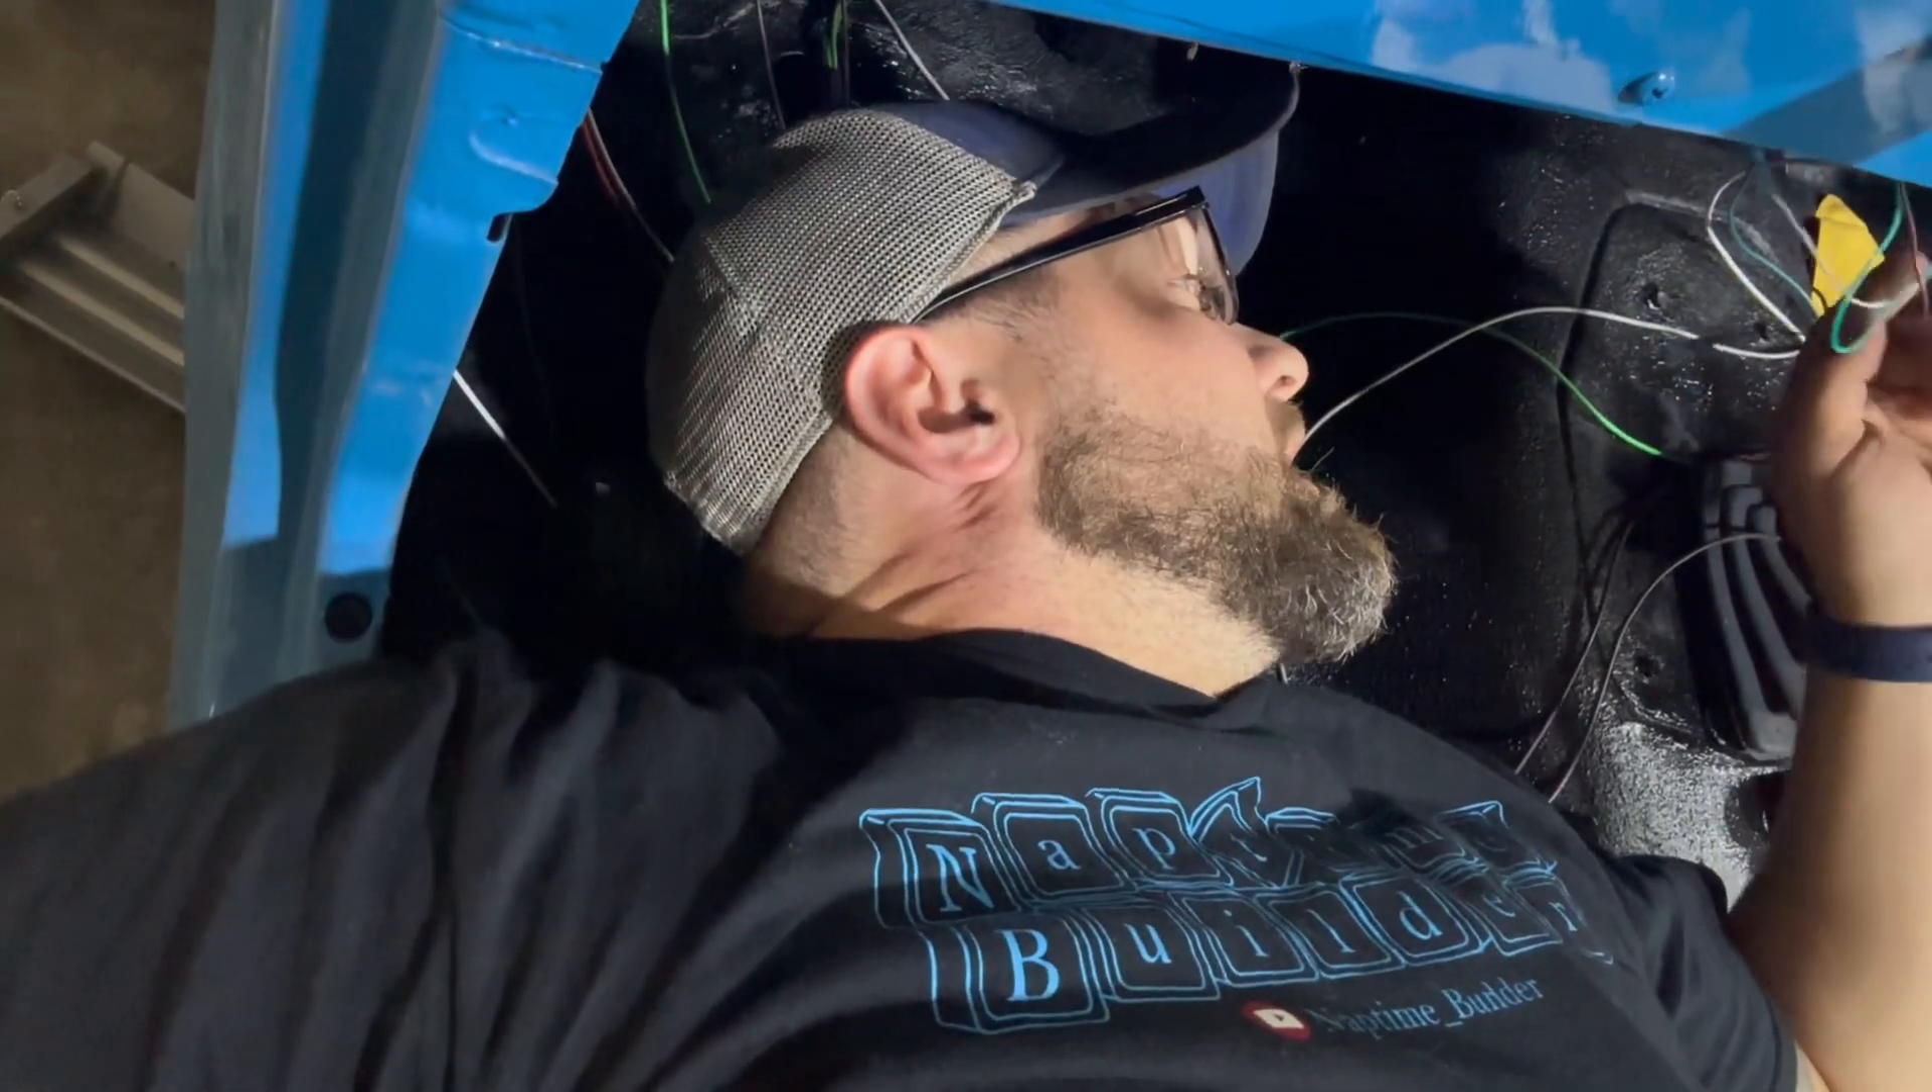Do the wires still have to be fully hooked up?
Yes.